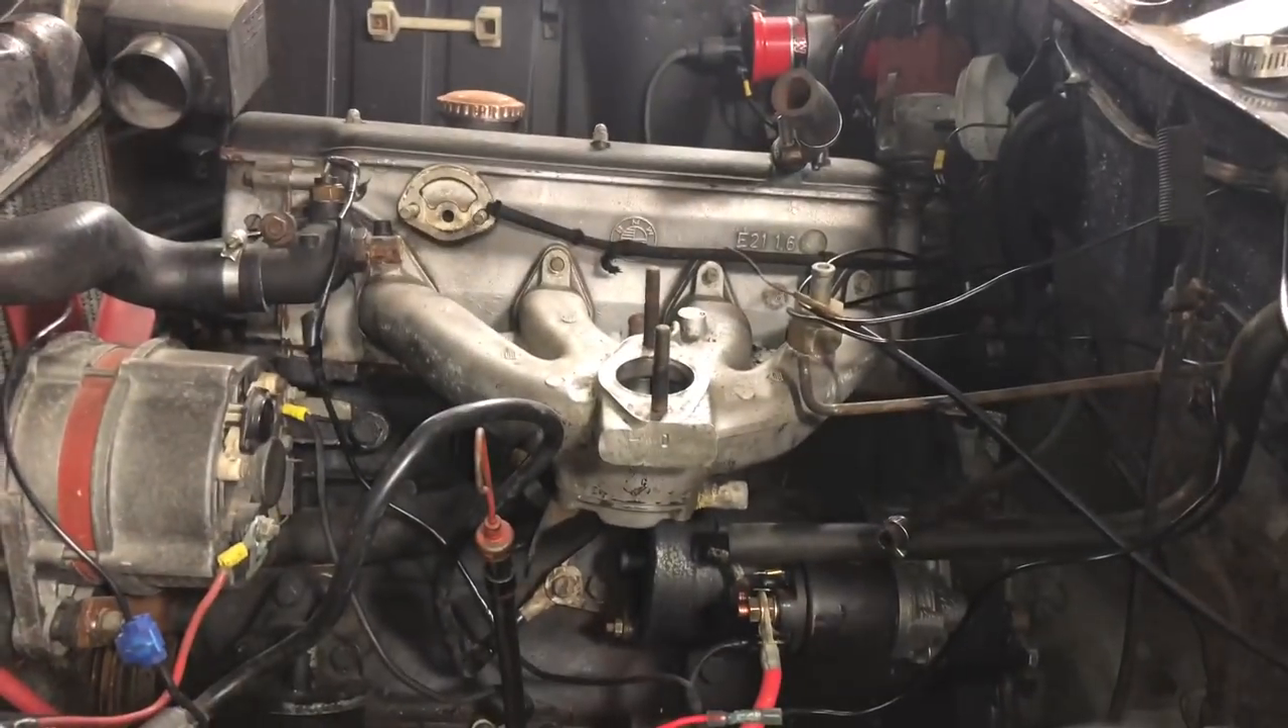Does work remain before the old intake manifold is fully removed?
Yes.